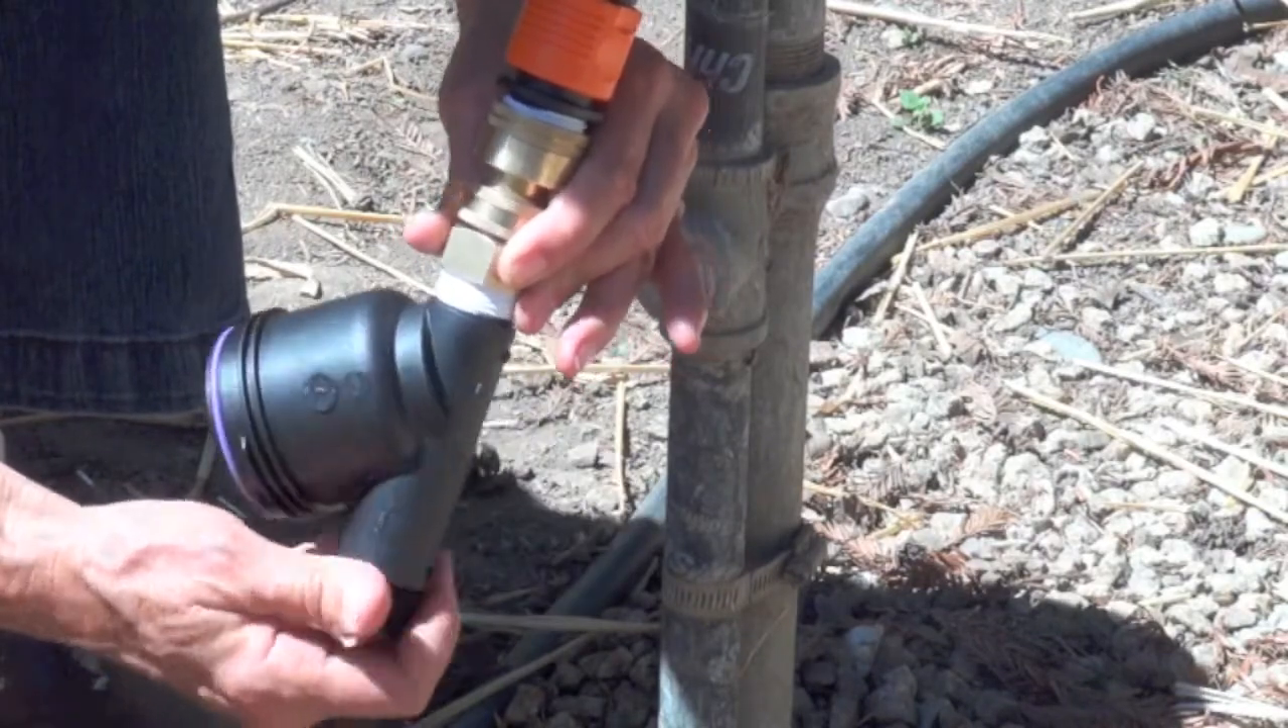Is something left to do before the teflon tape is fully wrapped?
No.